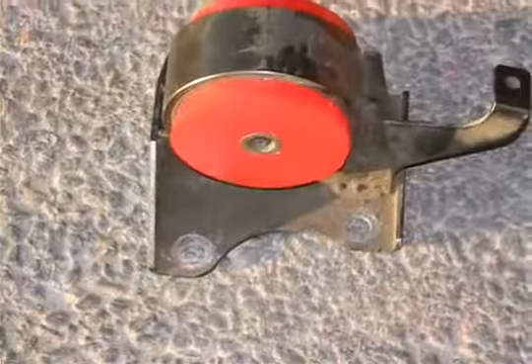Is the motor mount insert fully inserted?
Yes.